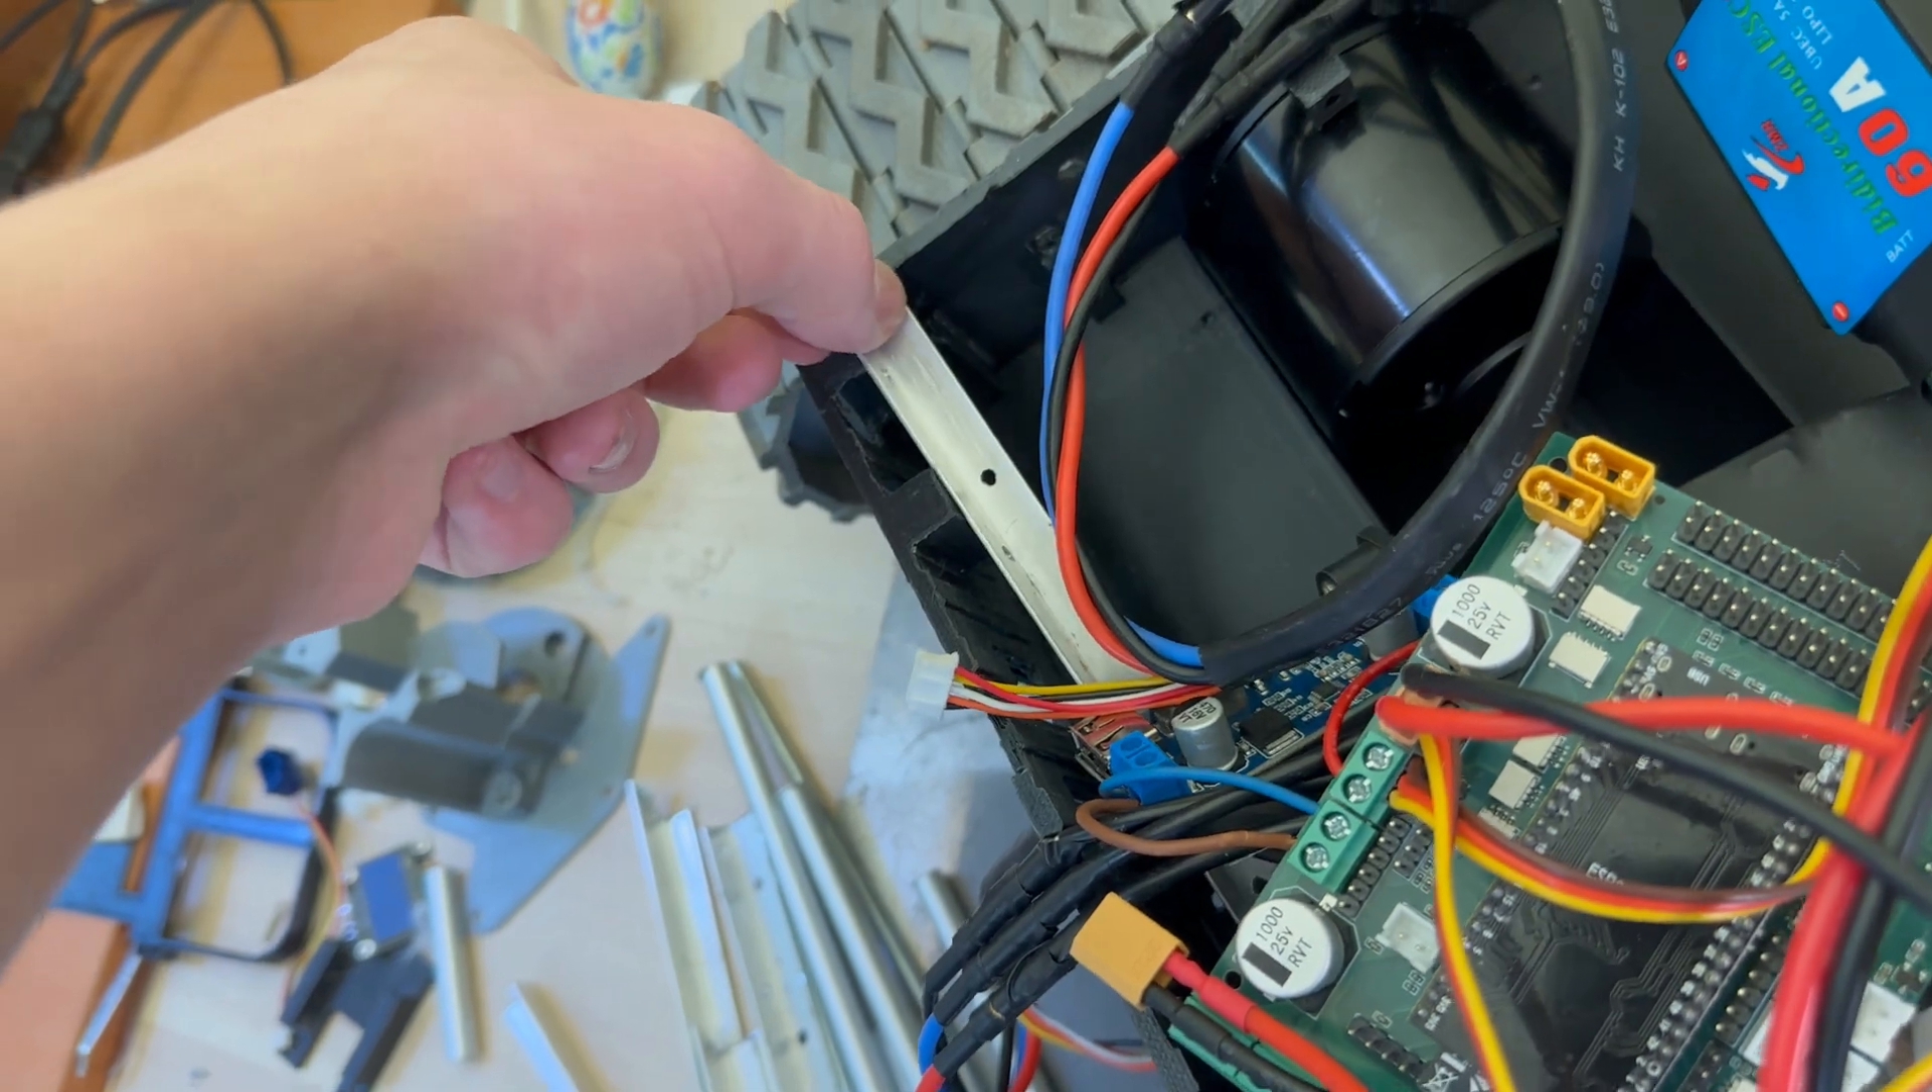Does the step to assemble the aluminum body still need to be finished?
Yes.